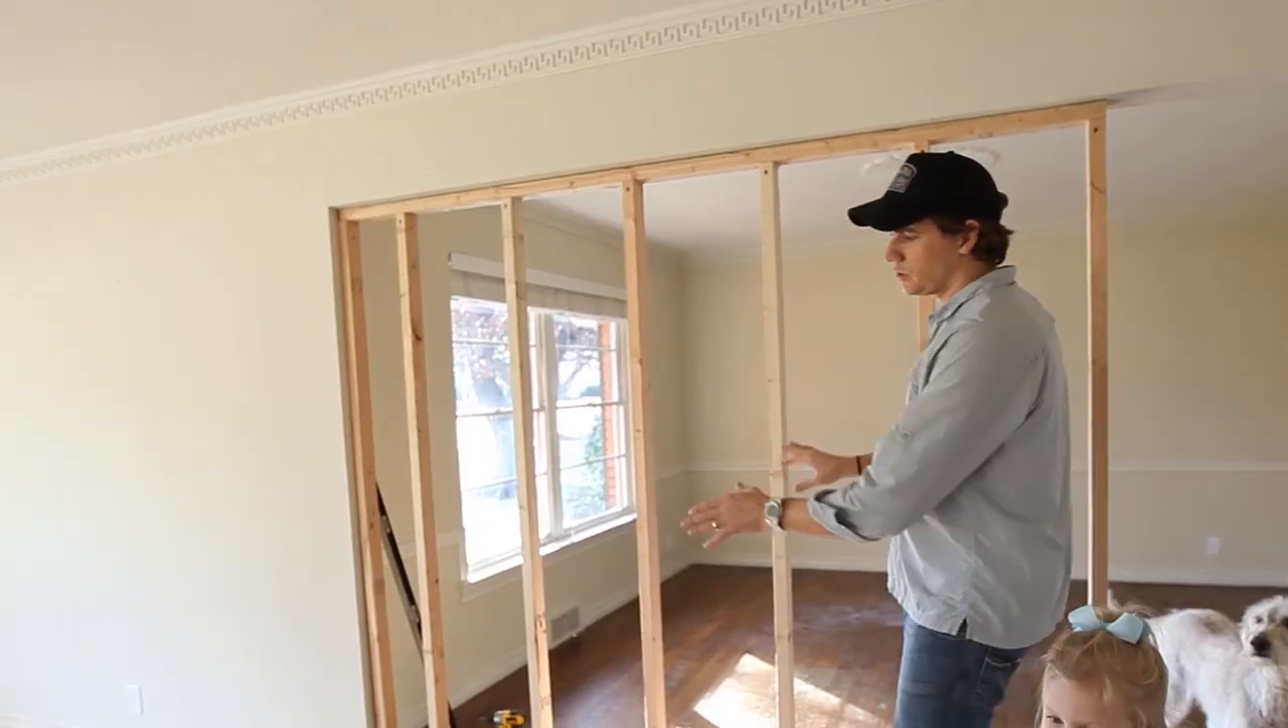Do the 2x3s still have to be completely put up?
No.